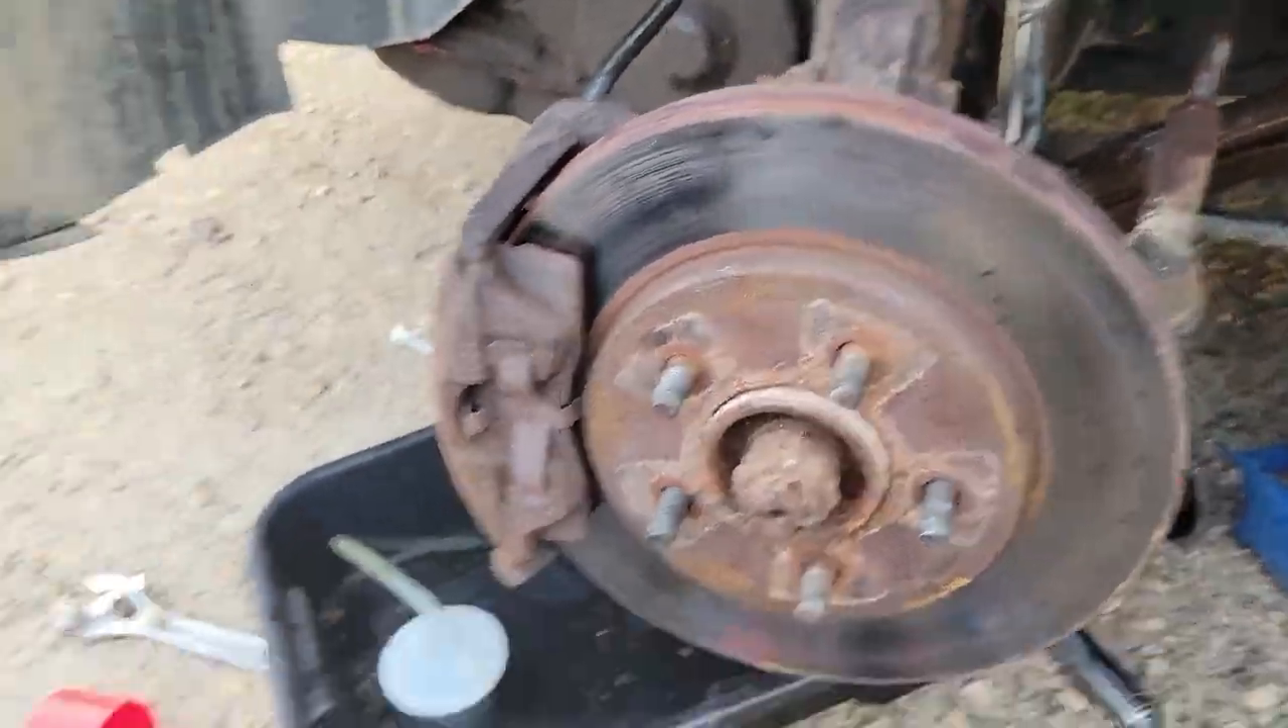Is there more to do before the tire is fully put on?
Yes.